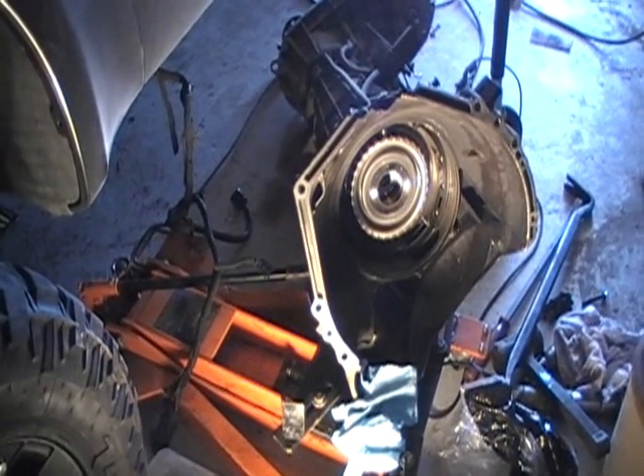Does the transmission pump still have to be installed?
Yes.